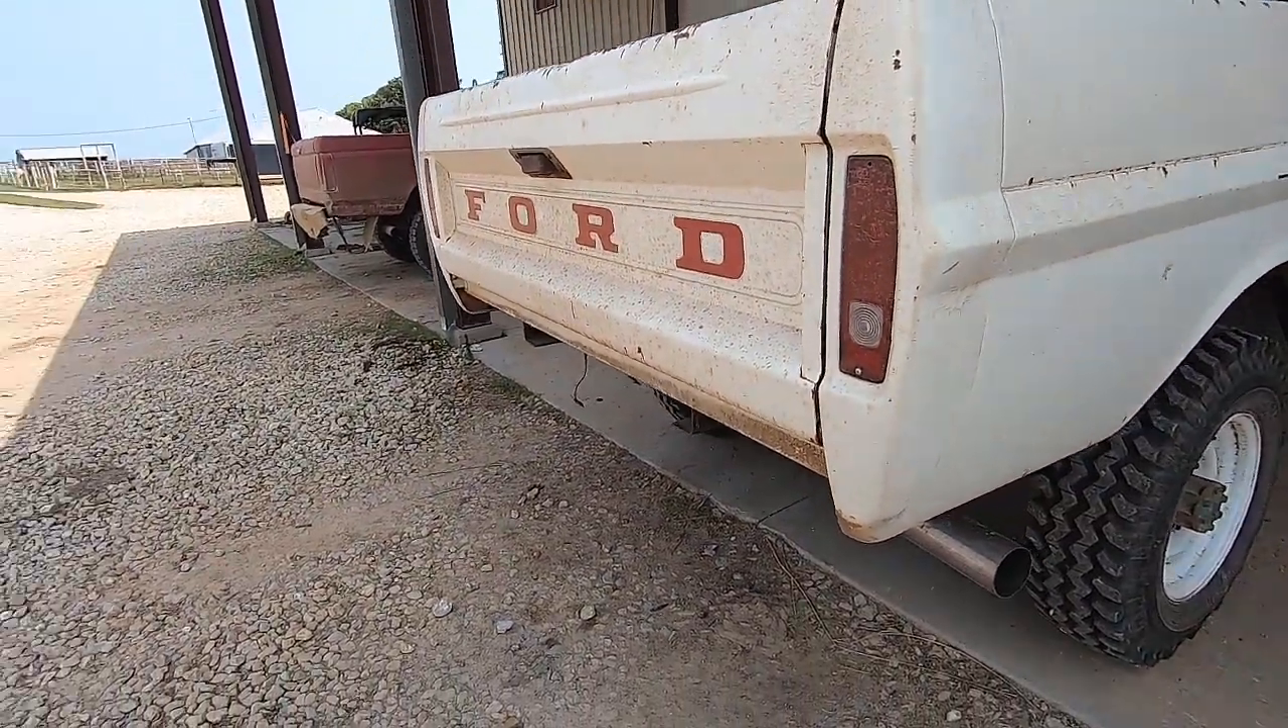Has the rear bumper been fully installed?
No.